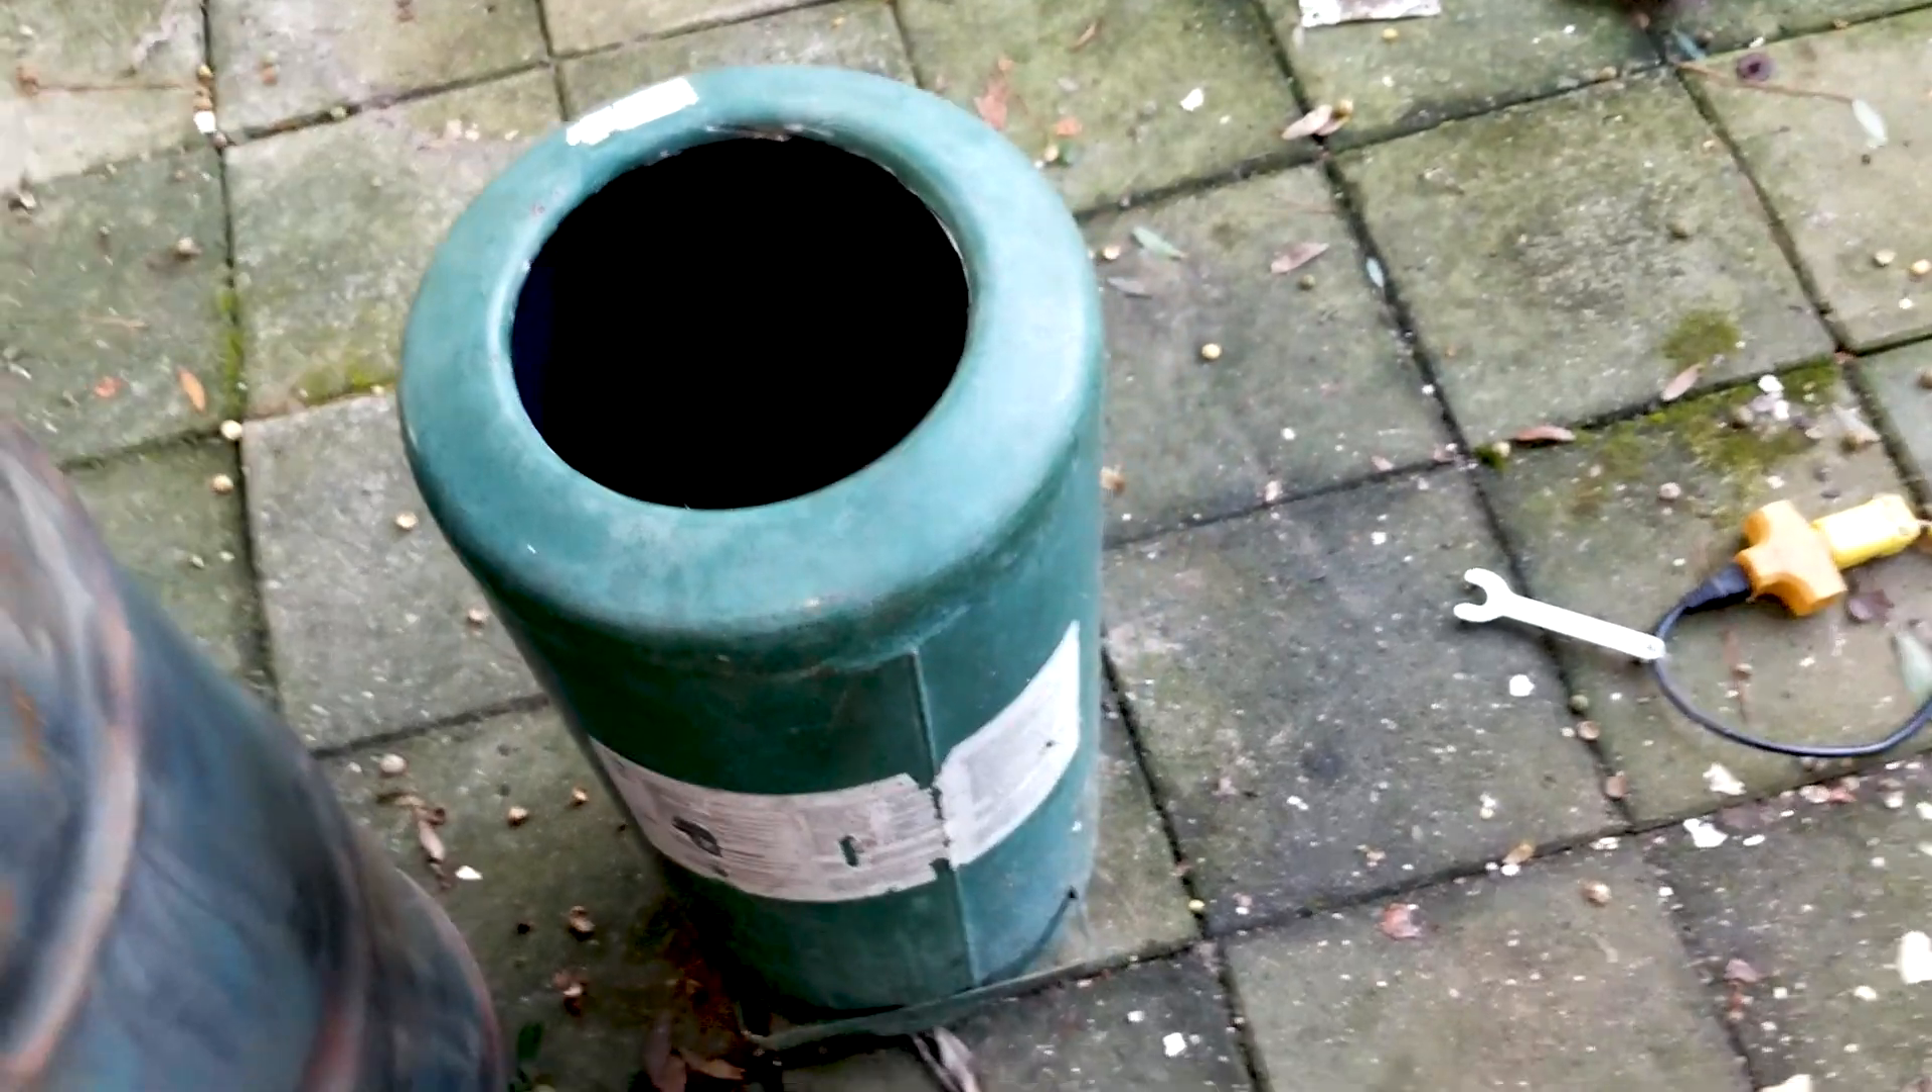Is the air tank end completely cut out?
Yes.